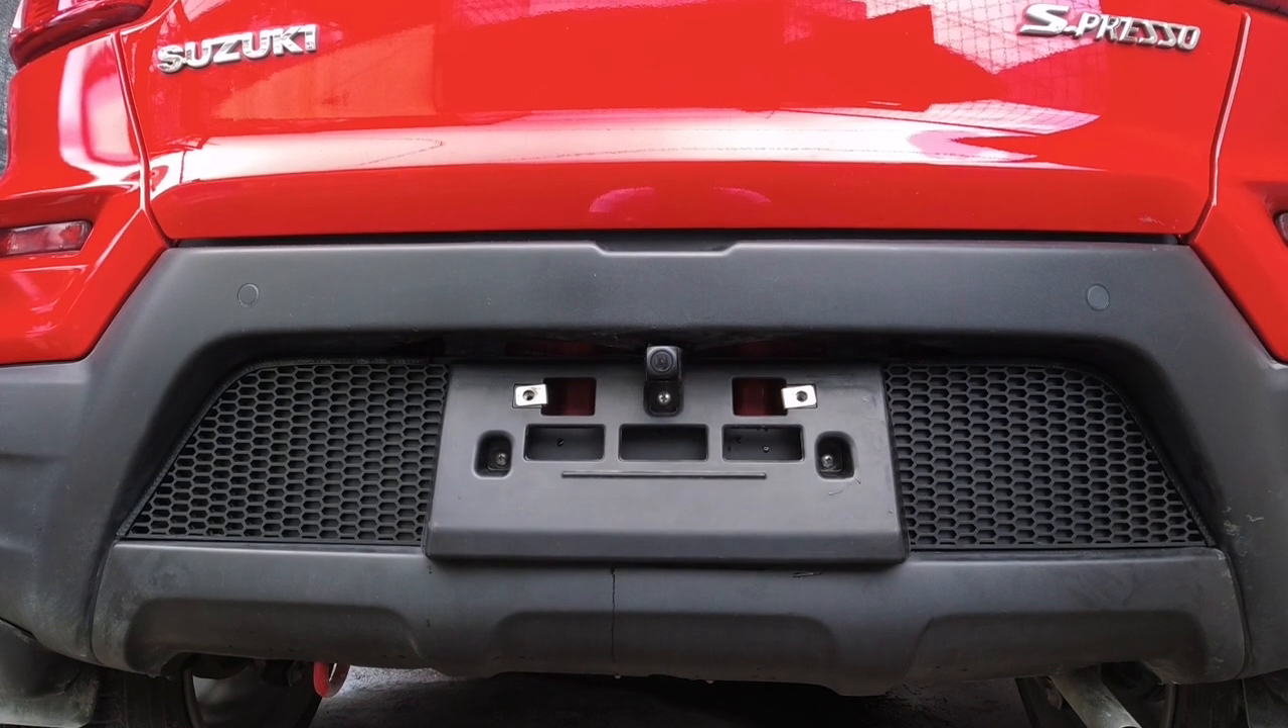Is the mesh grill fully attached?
Yes.